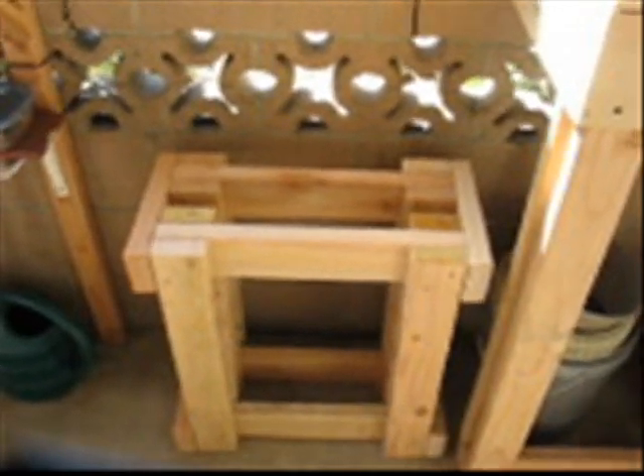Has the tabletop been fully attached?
No.